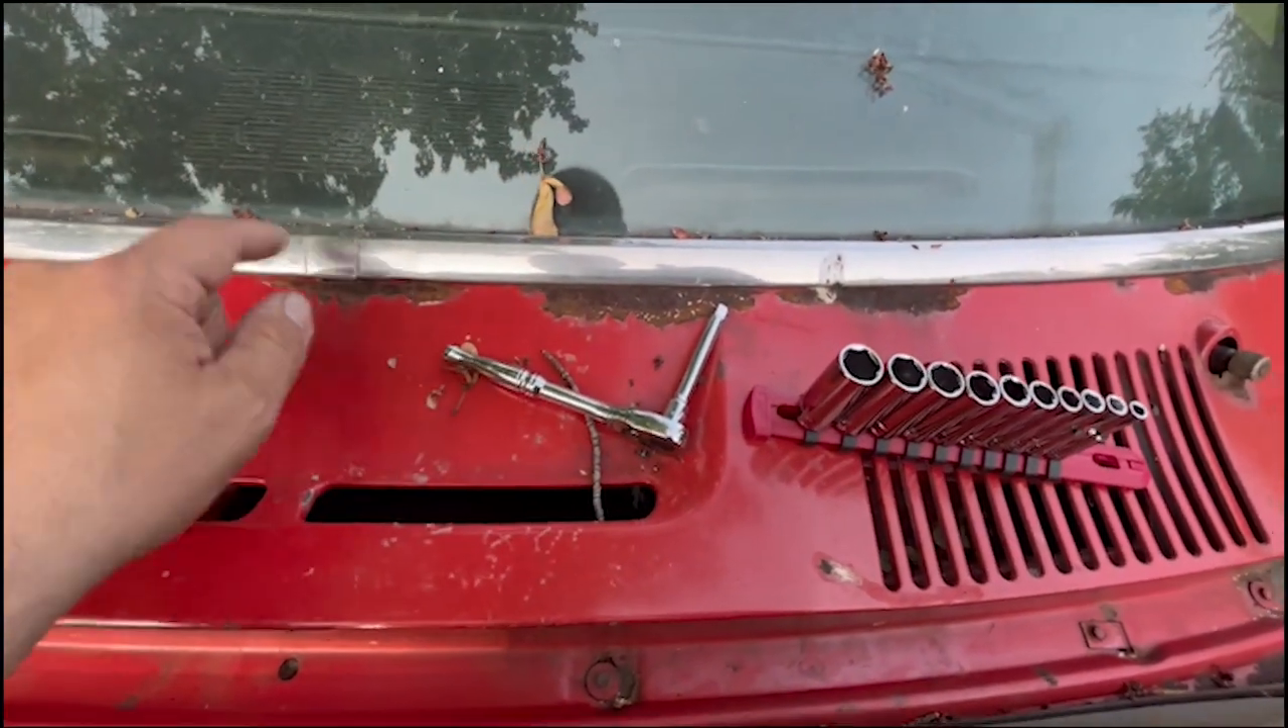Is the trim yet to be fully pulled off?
Yes.